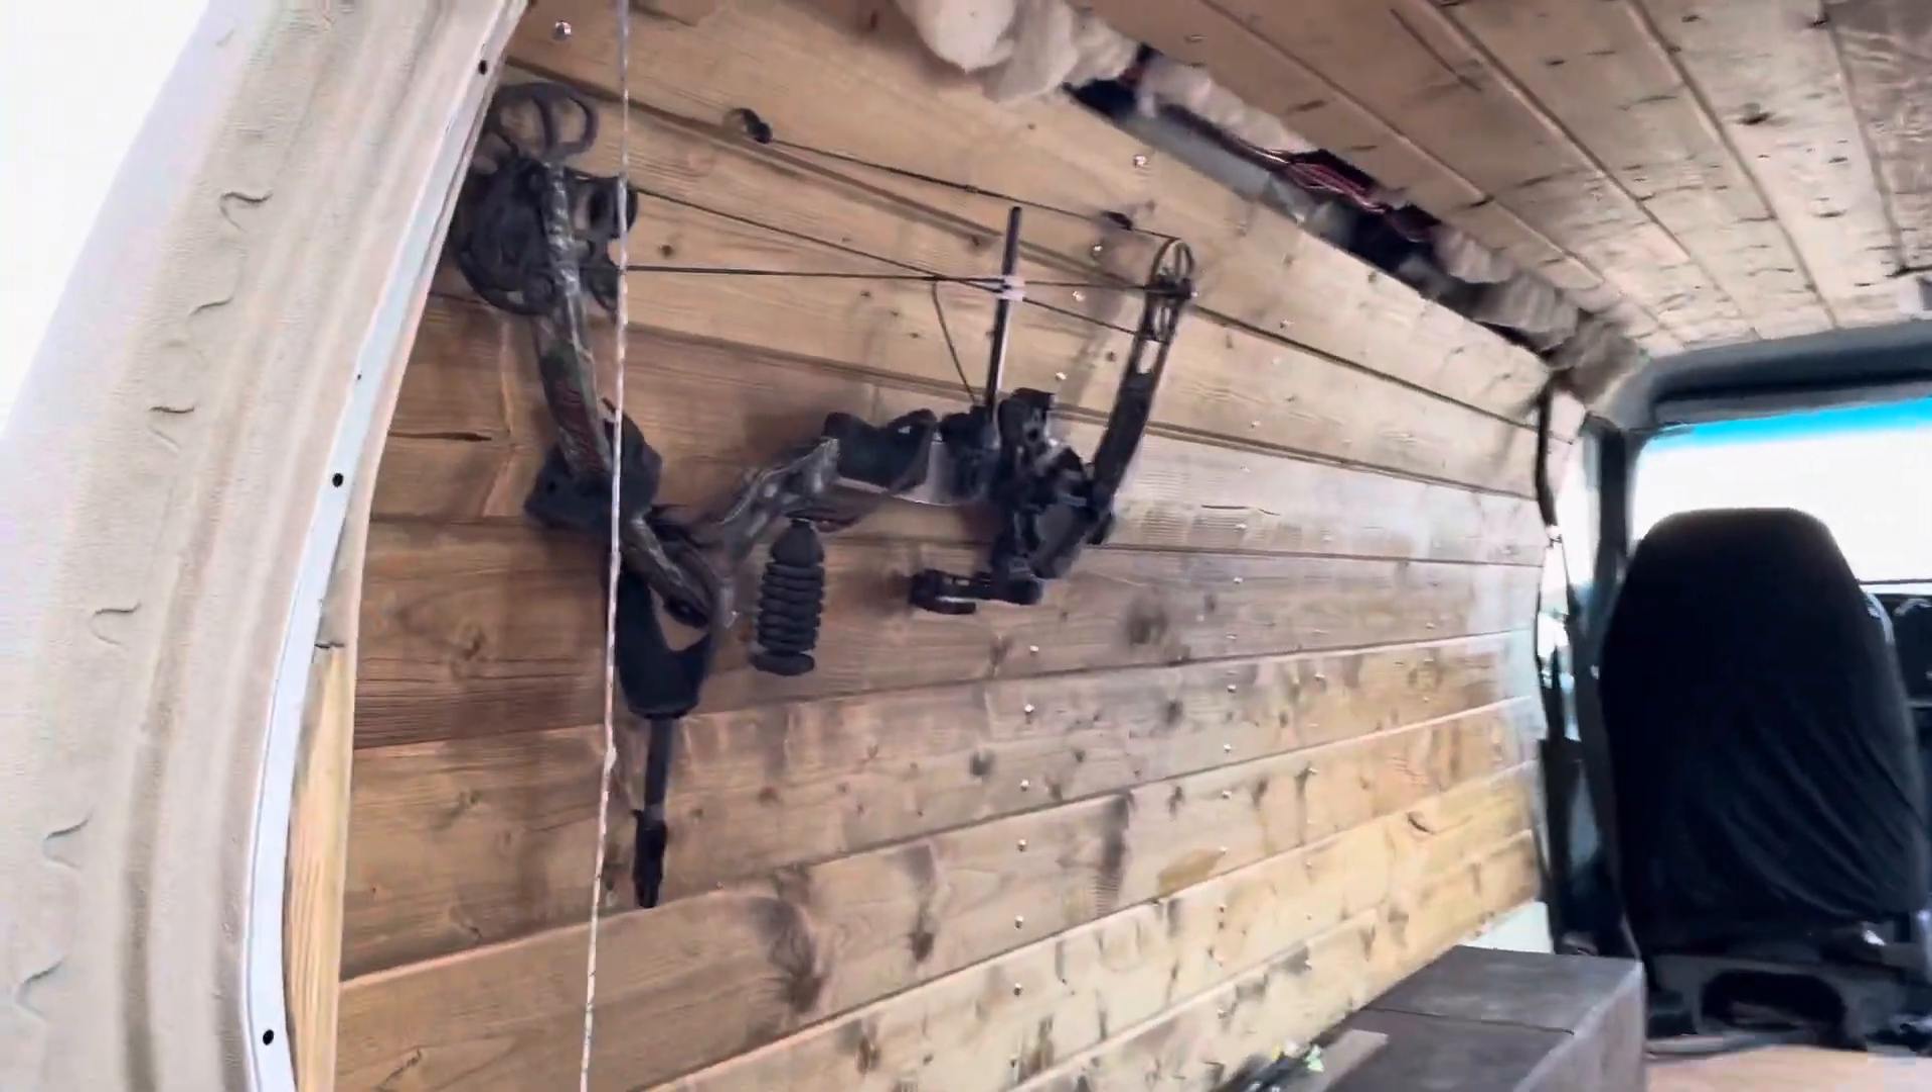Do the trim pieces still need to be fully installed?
Yes.